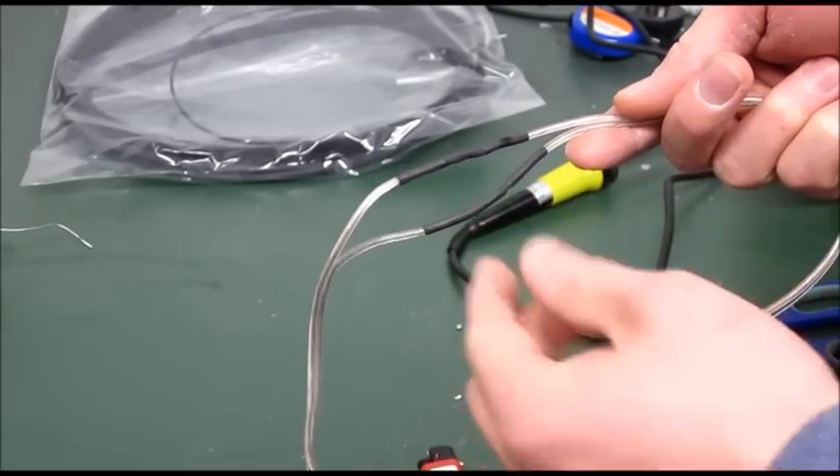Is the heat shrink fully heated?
Yes.